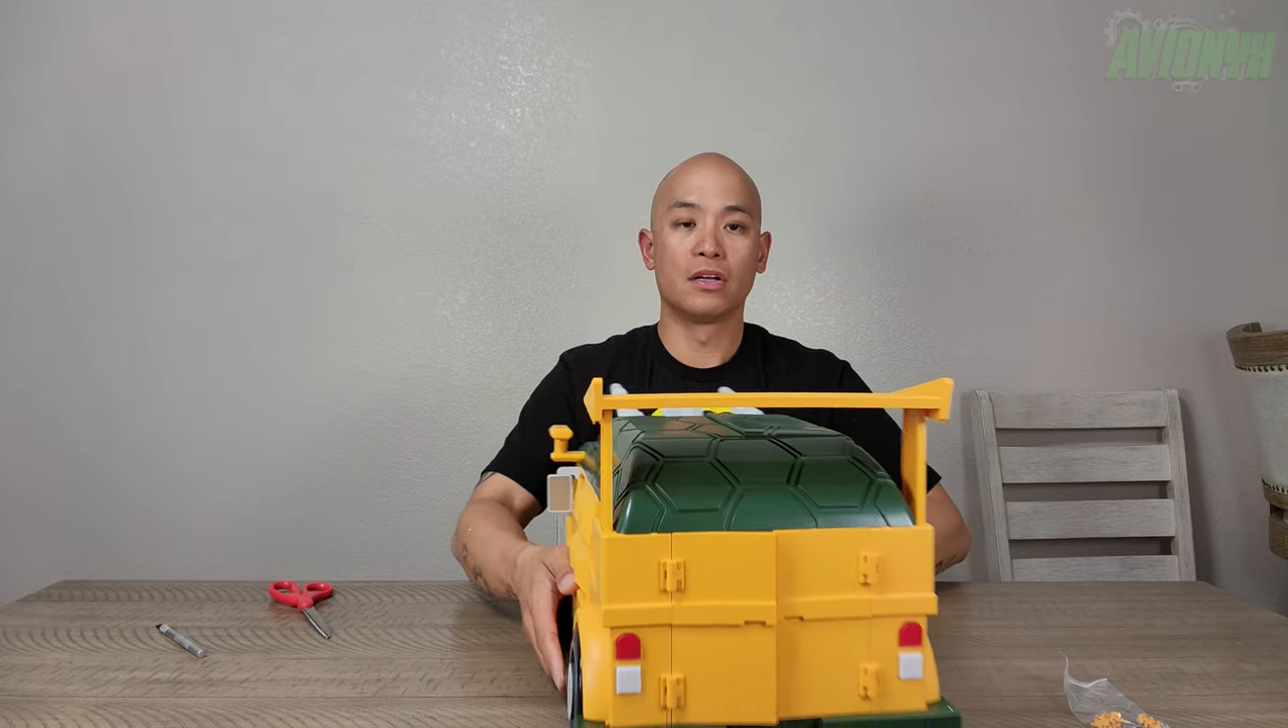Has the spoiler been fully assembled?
Yes.